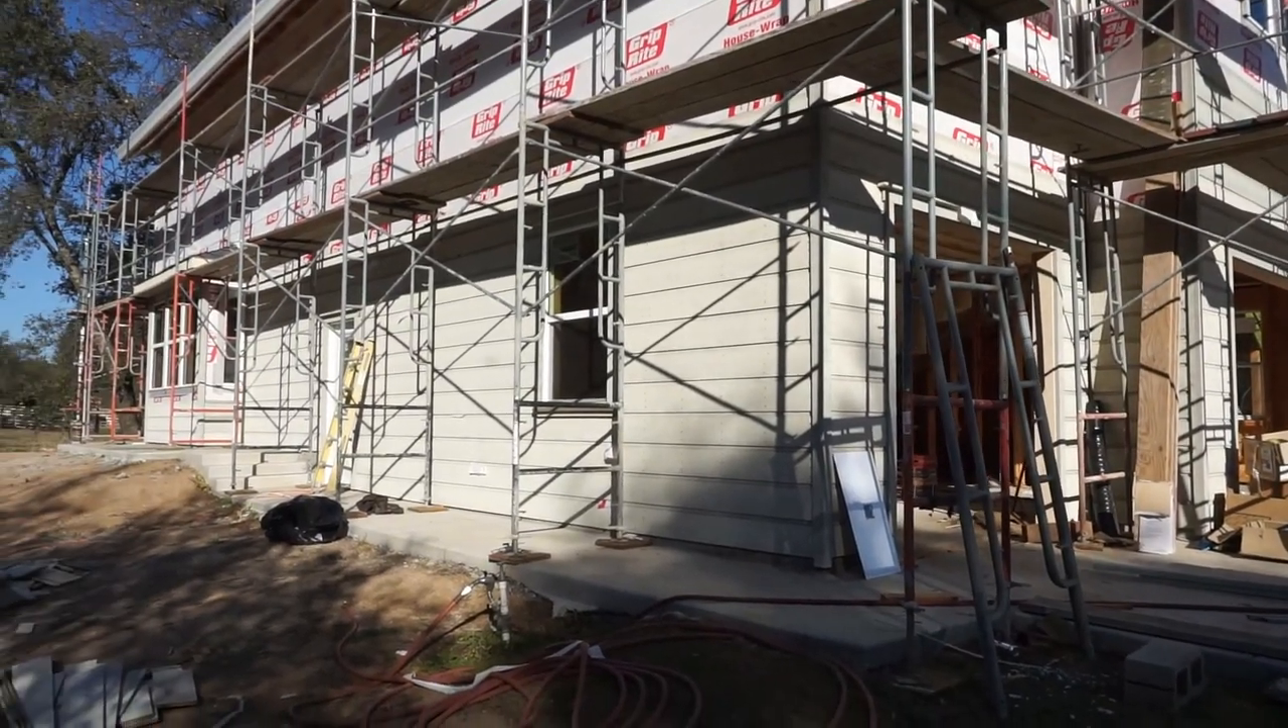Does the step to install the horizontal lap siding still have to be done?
Yes.